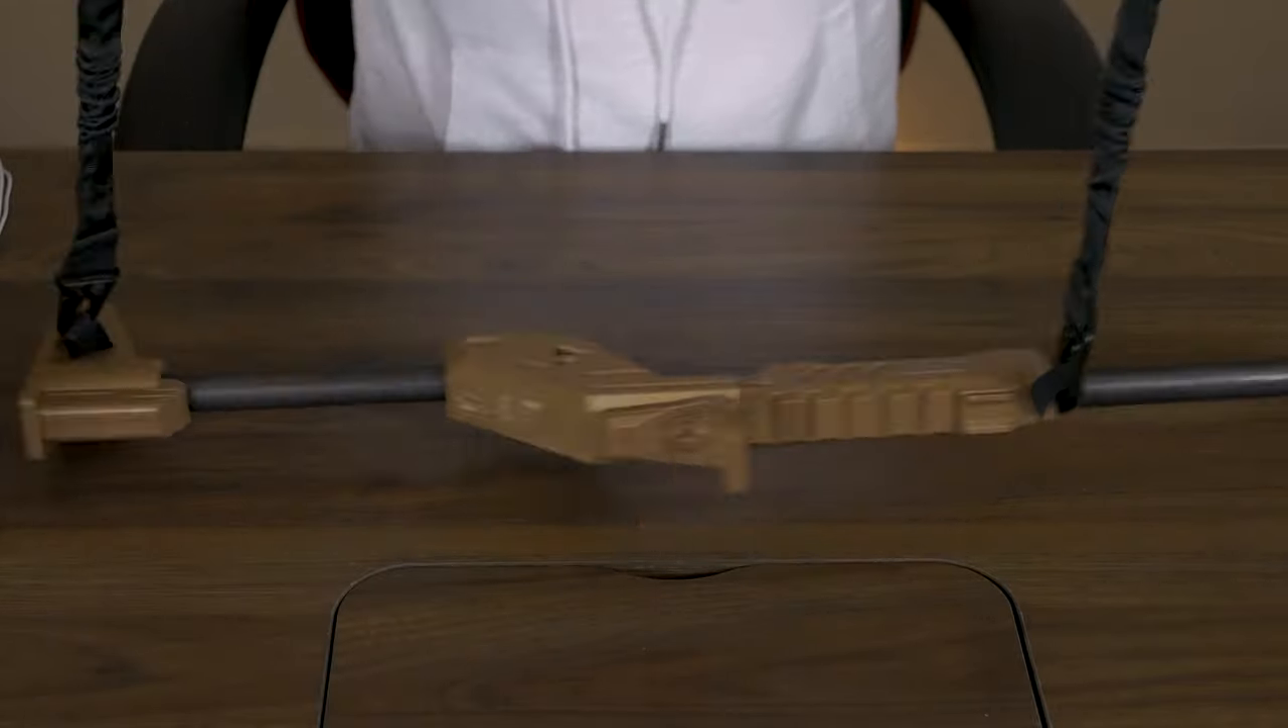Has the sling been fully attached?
Yes.